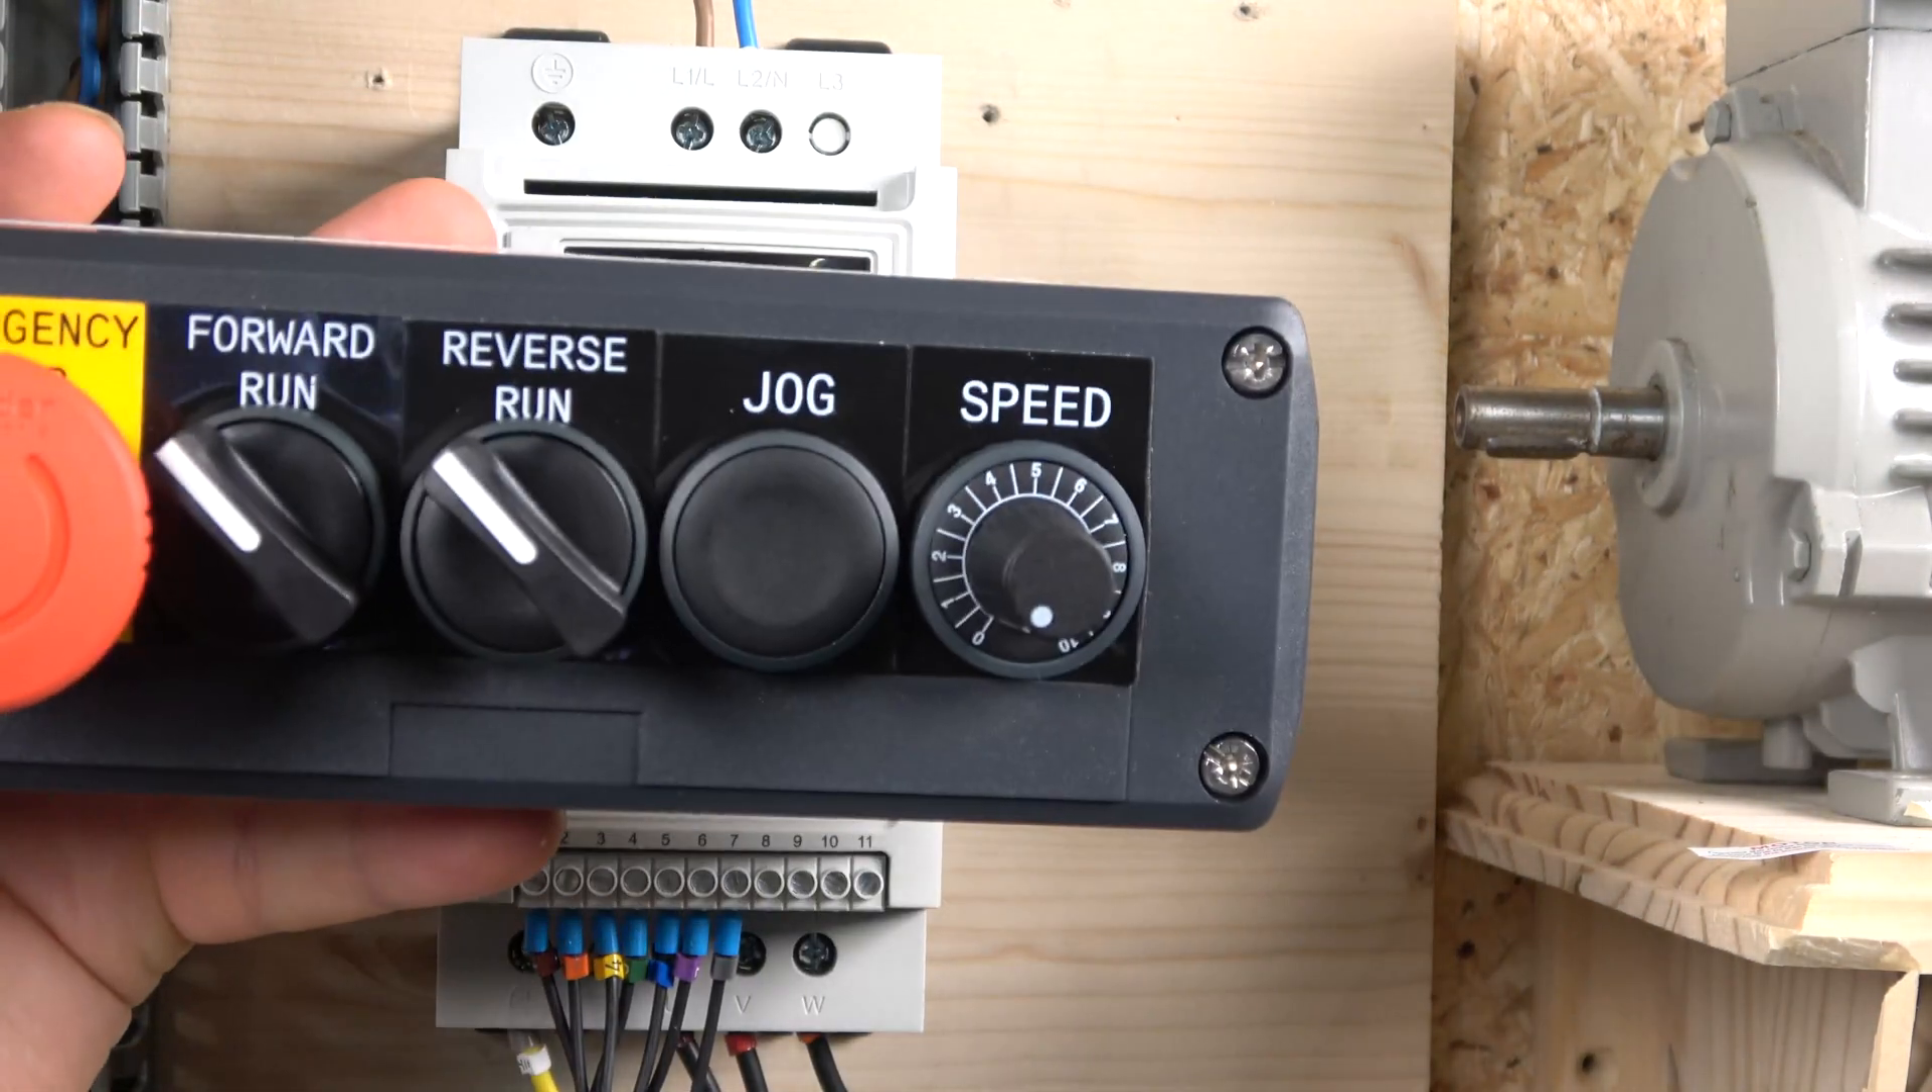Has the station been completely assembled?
Yes.